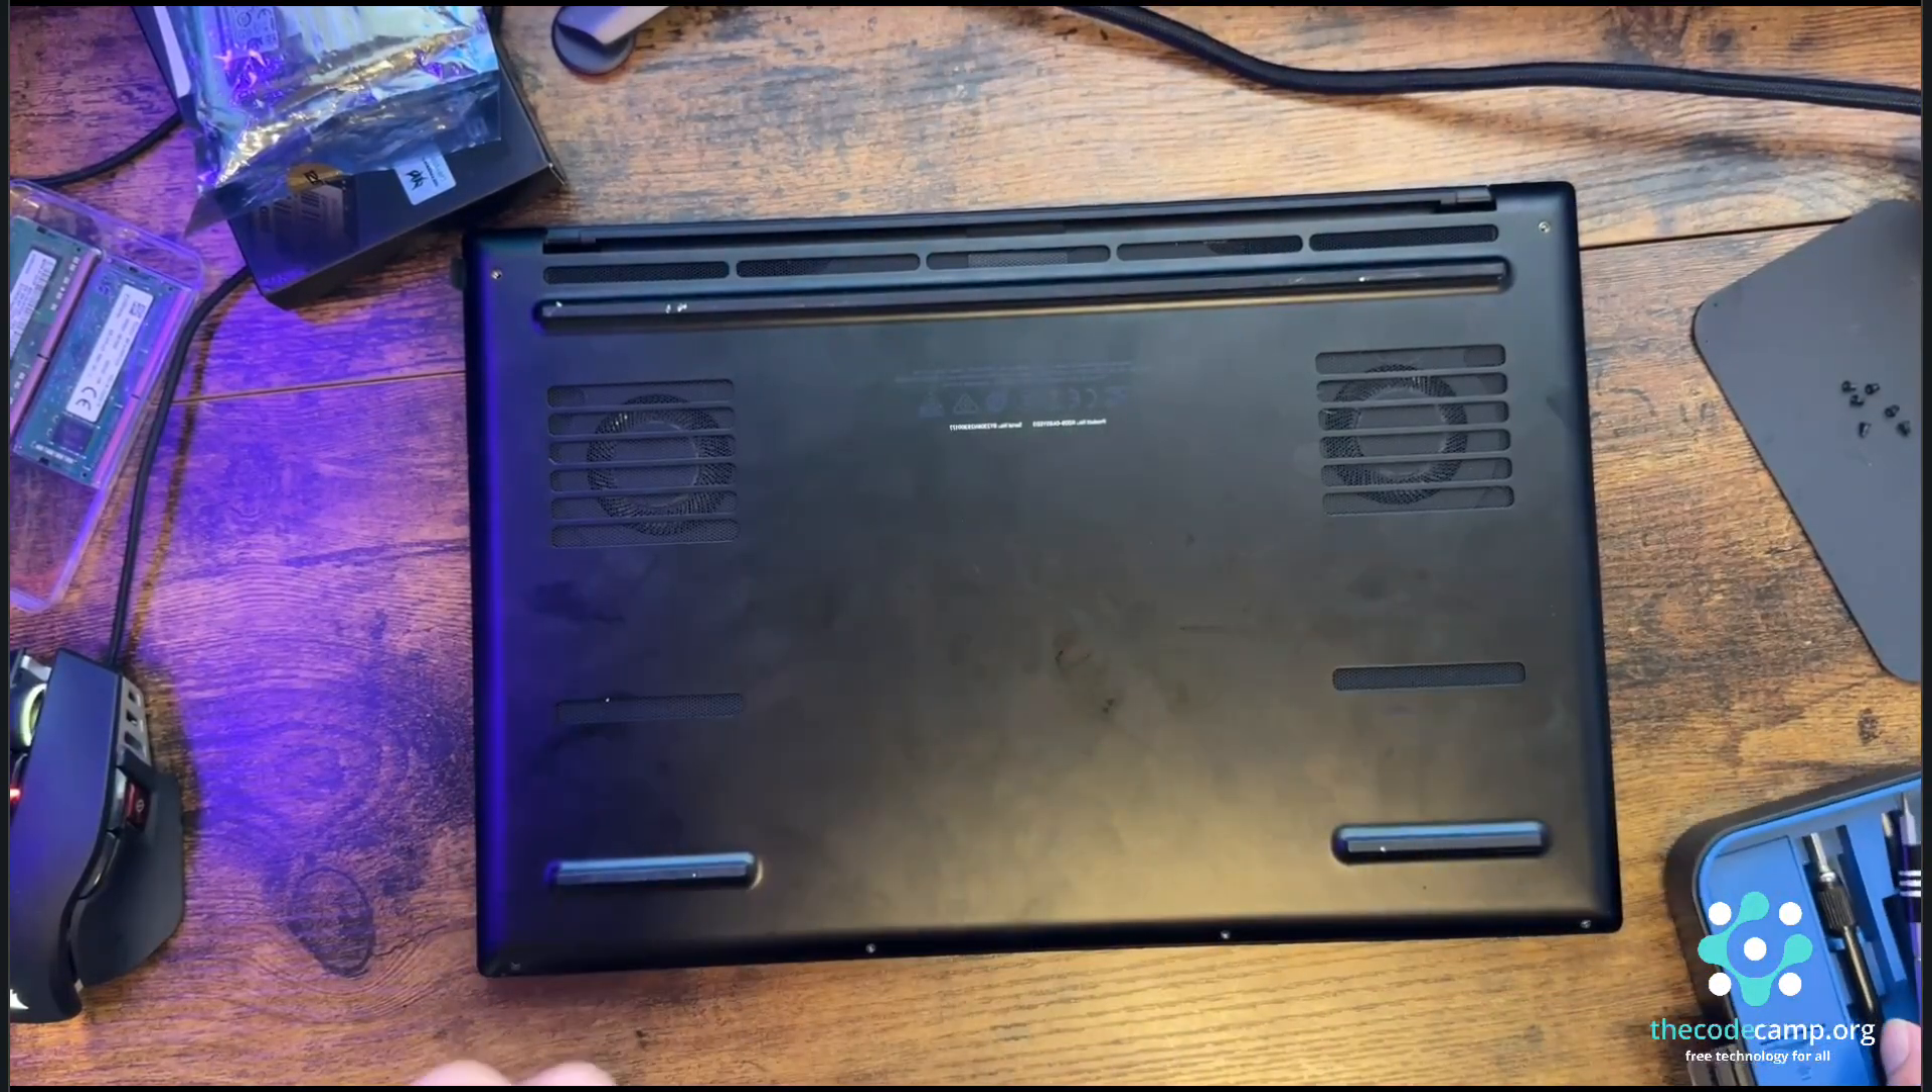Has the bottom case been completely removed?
No.